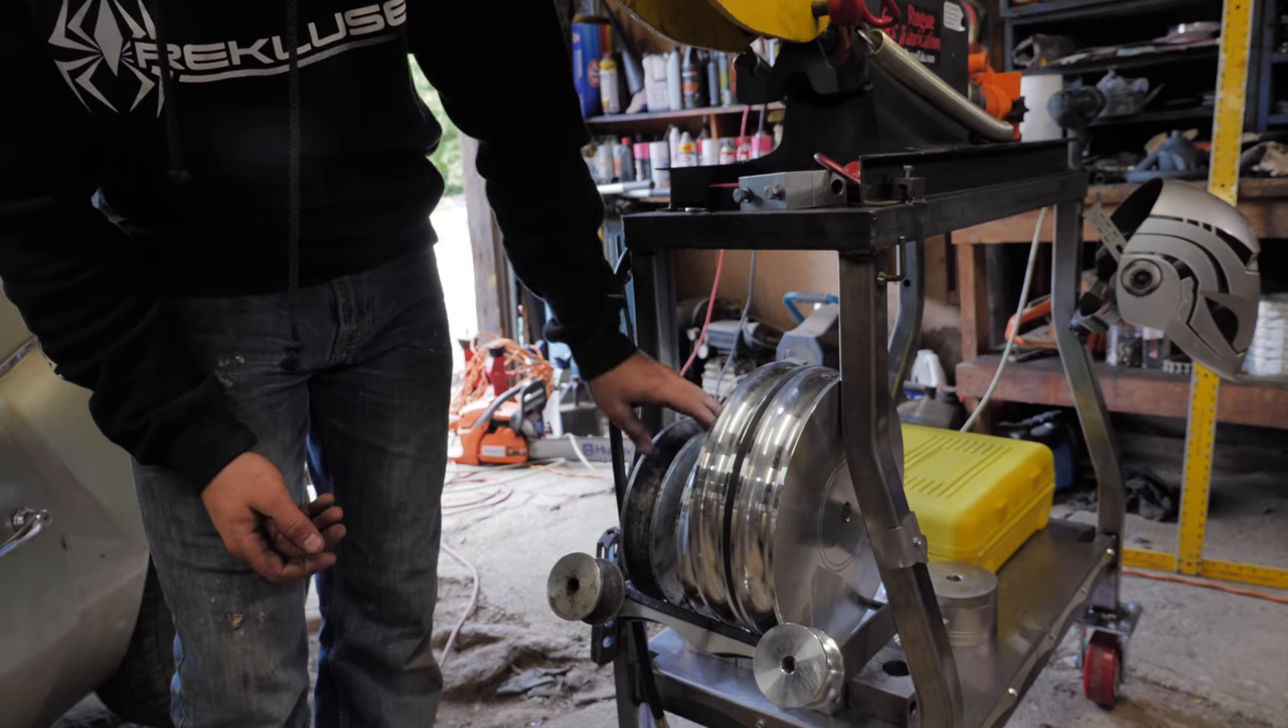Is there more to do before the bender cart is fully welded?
No.